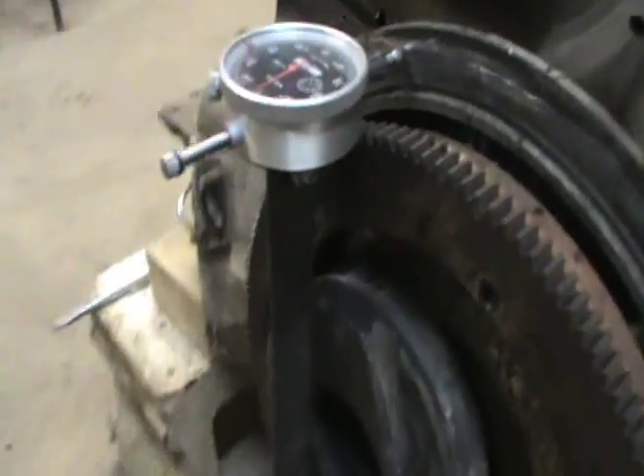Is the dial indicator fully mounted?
Yes.